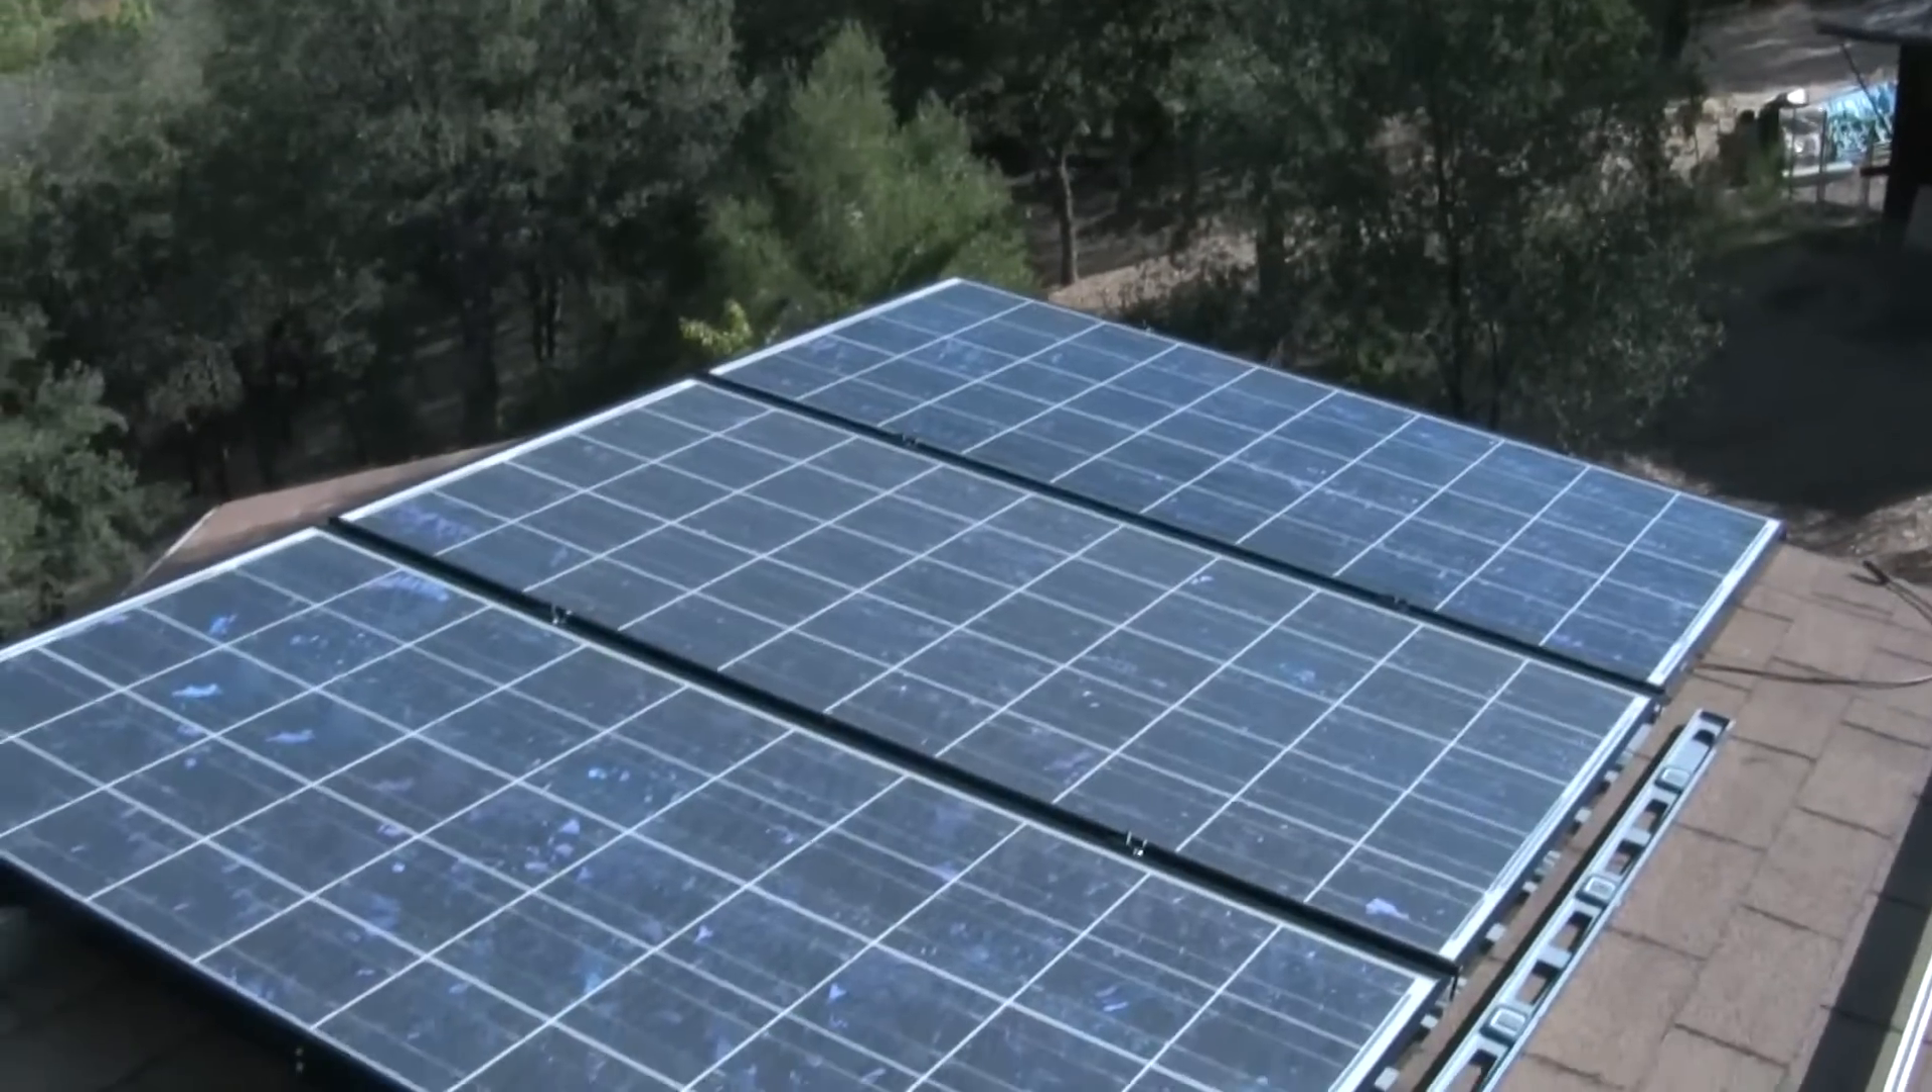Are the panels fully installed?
Yes.